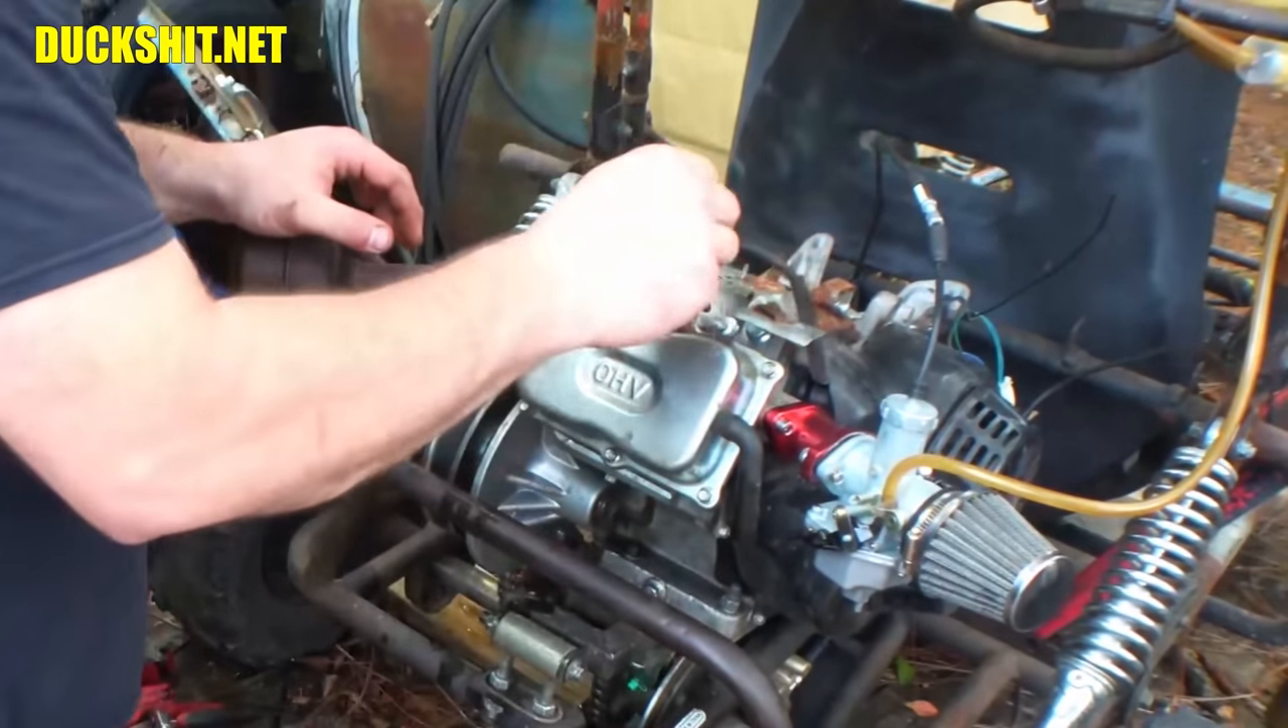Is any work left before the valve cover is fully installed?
No.